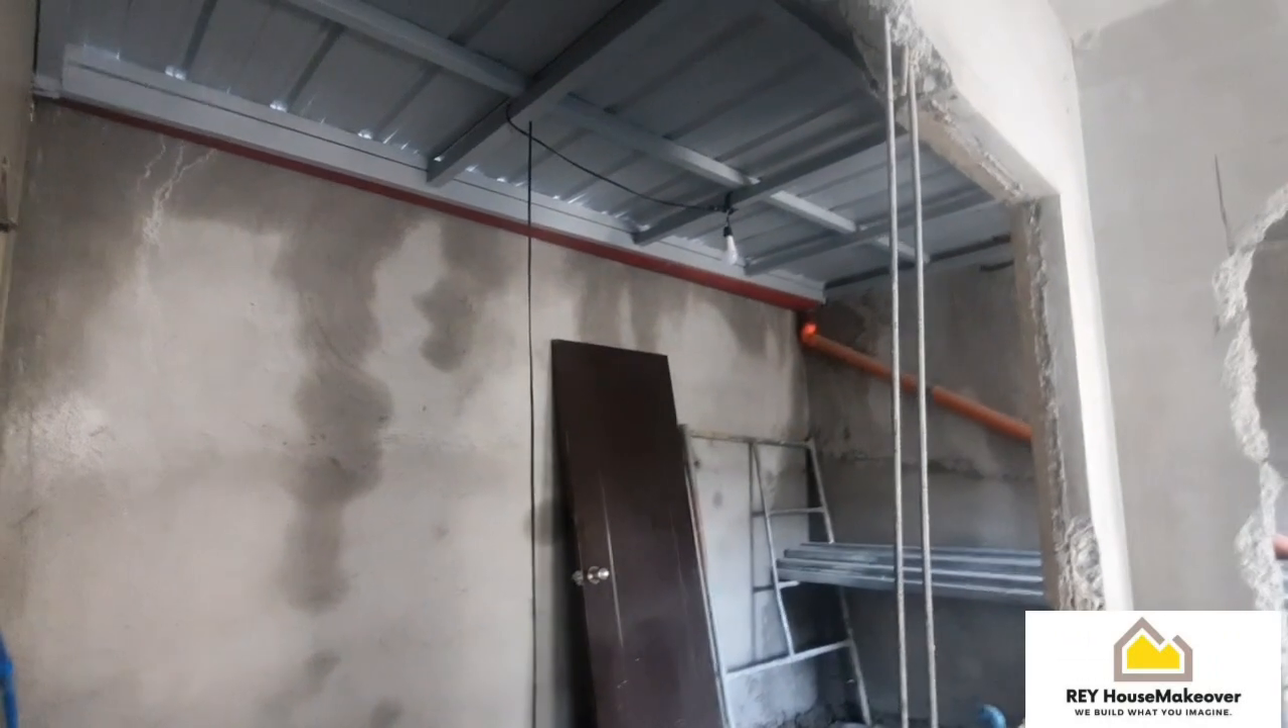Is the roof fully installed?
Yes.